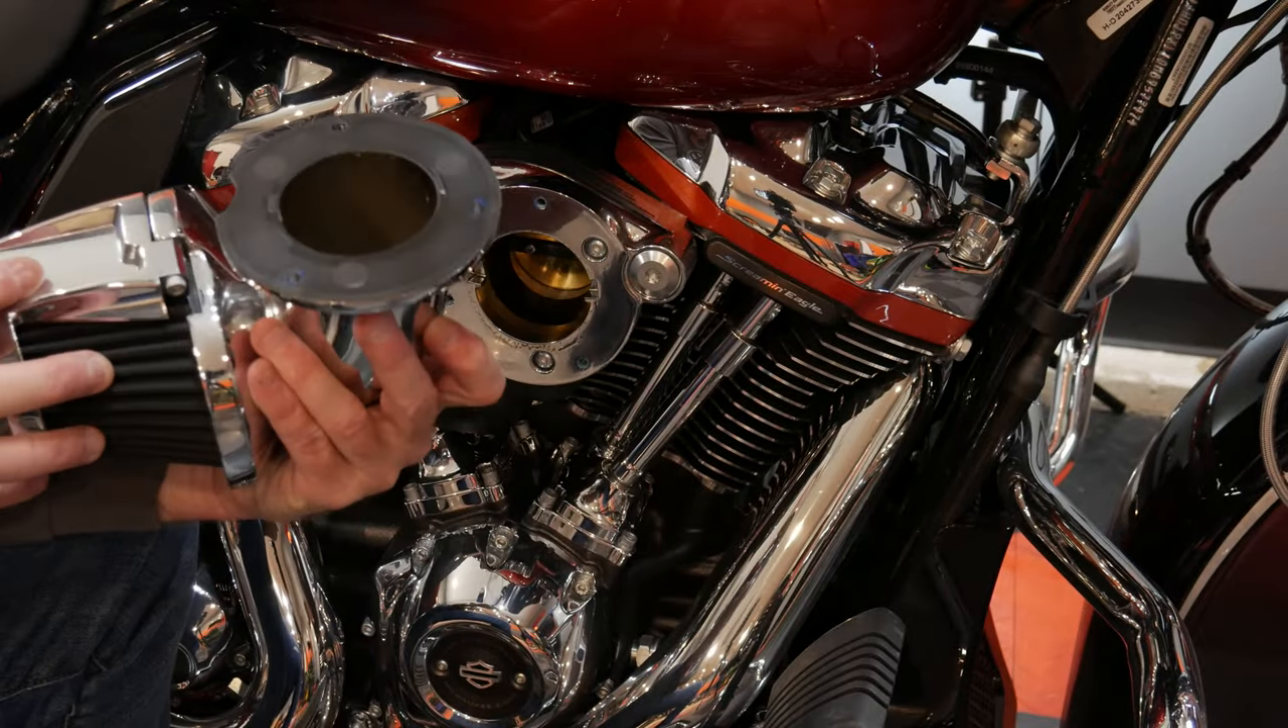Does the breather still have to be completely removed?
No.